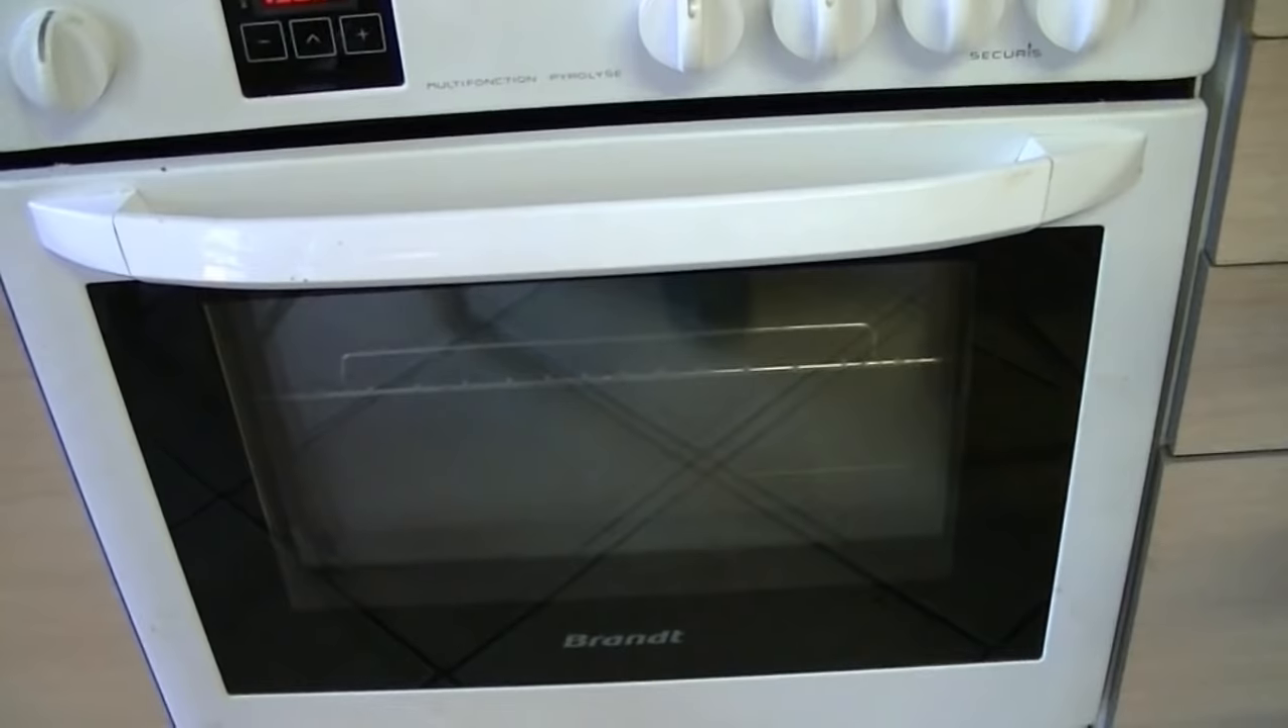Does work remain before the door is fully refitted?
No.